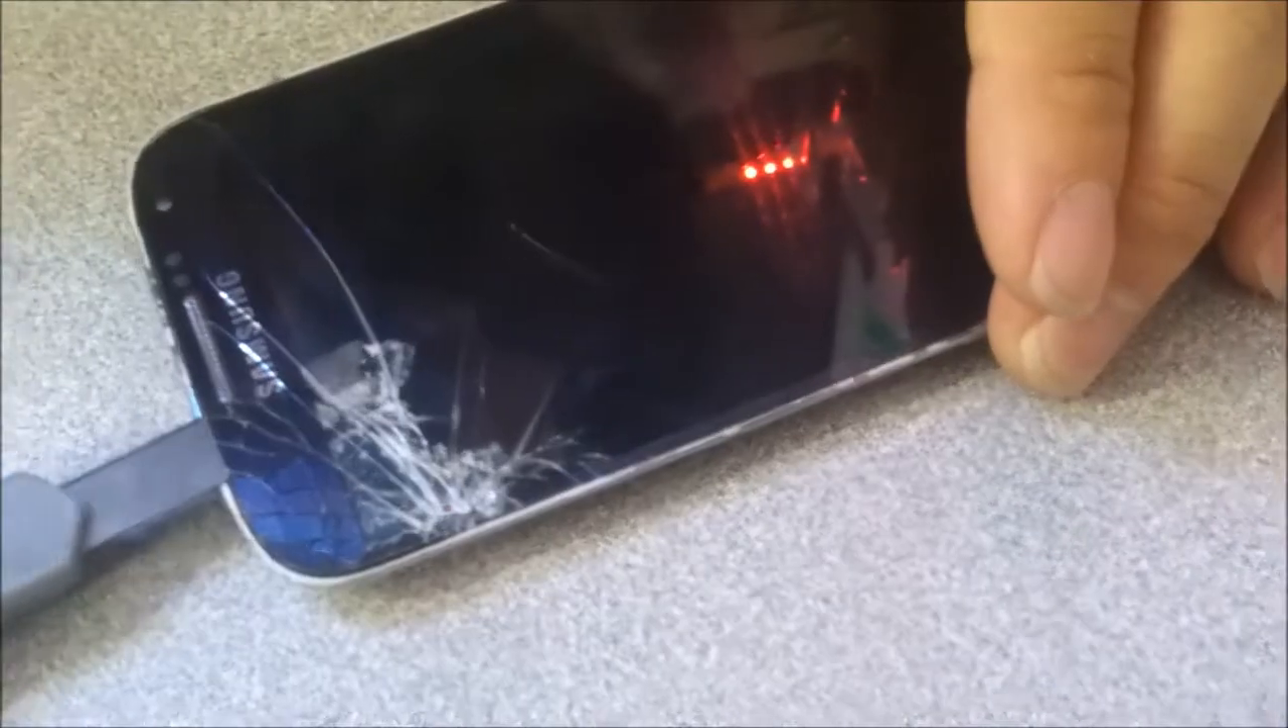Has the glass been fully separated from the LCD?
No.